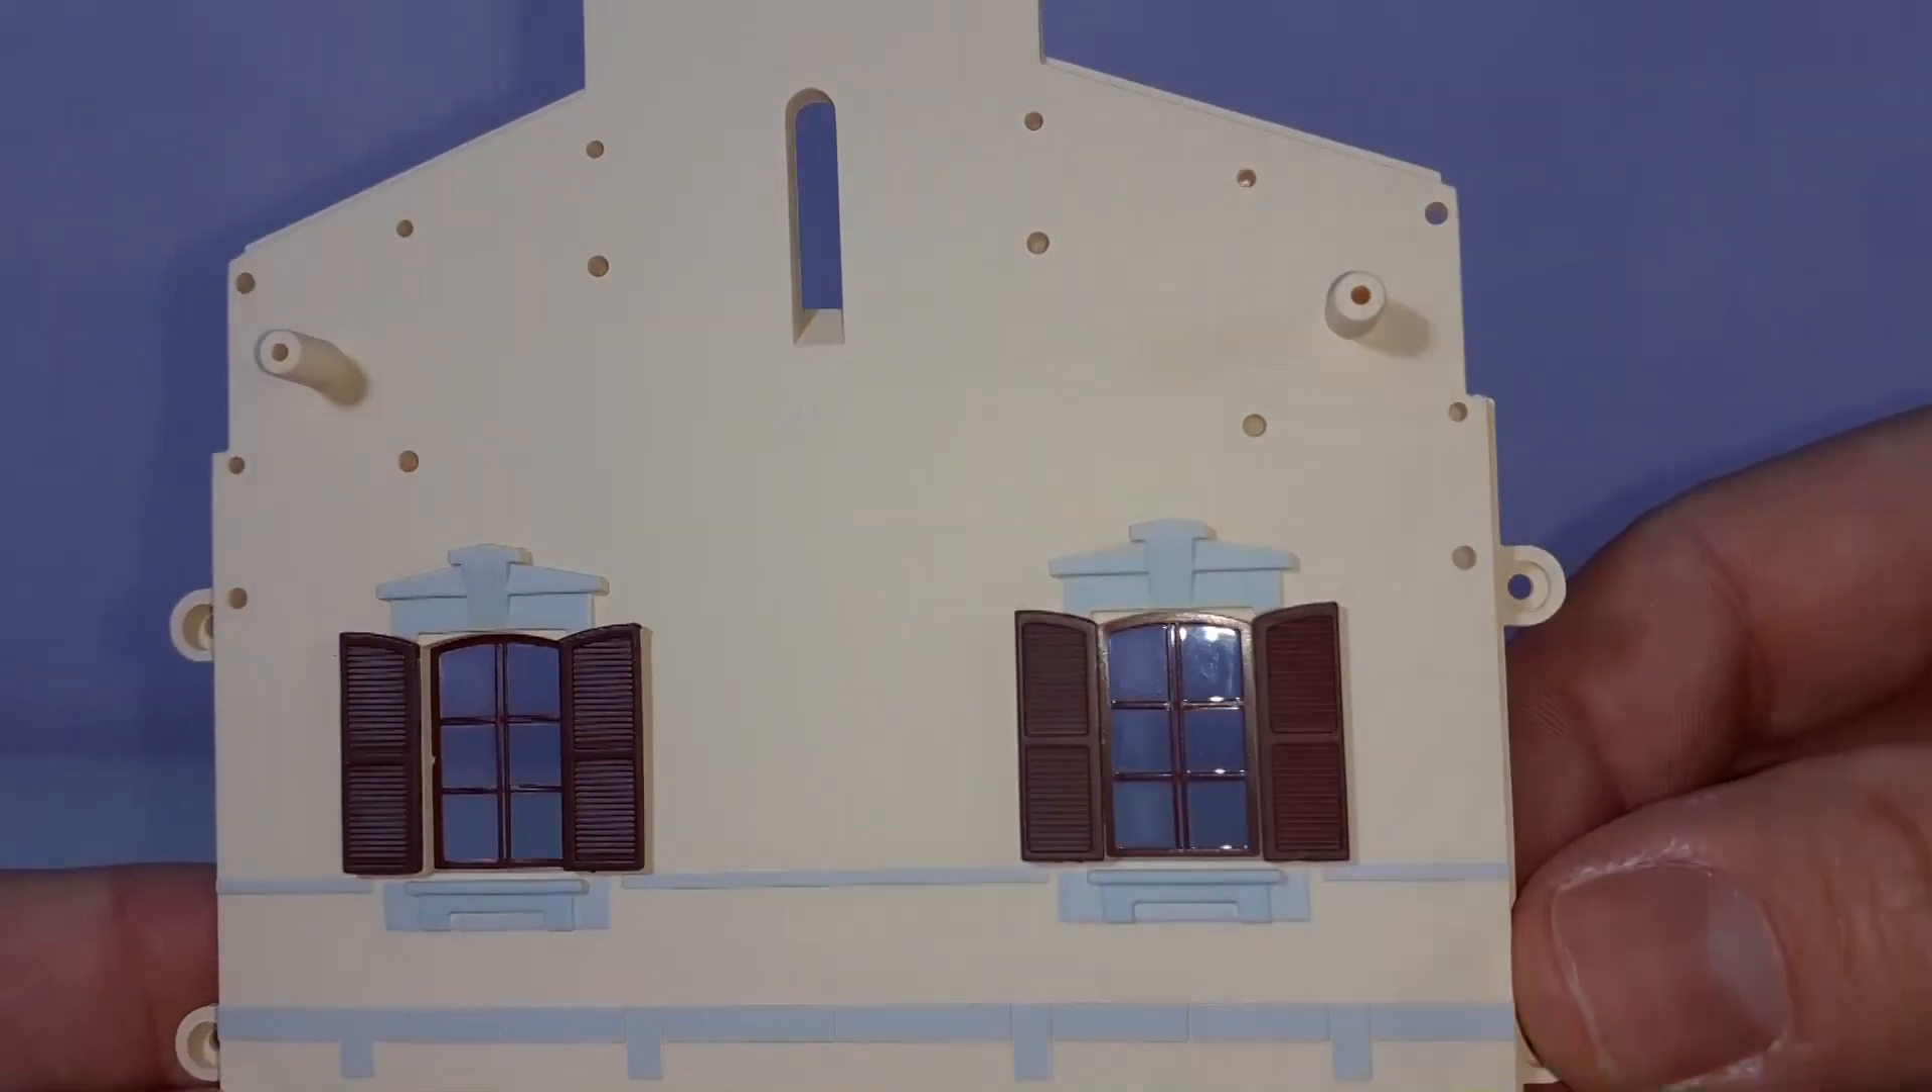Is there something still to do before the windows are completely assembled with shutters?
No.